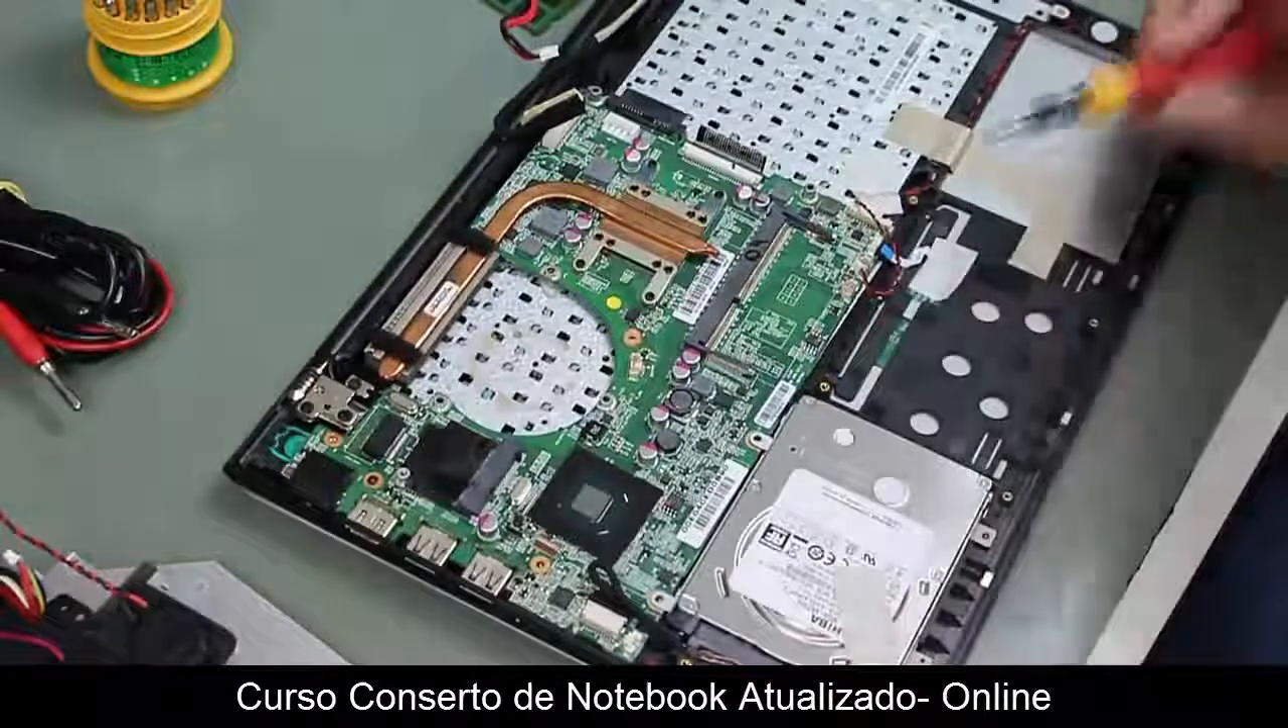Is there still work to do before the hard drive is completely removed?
Yes.